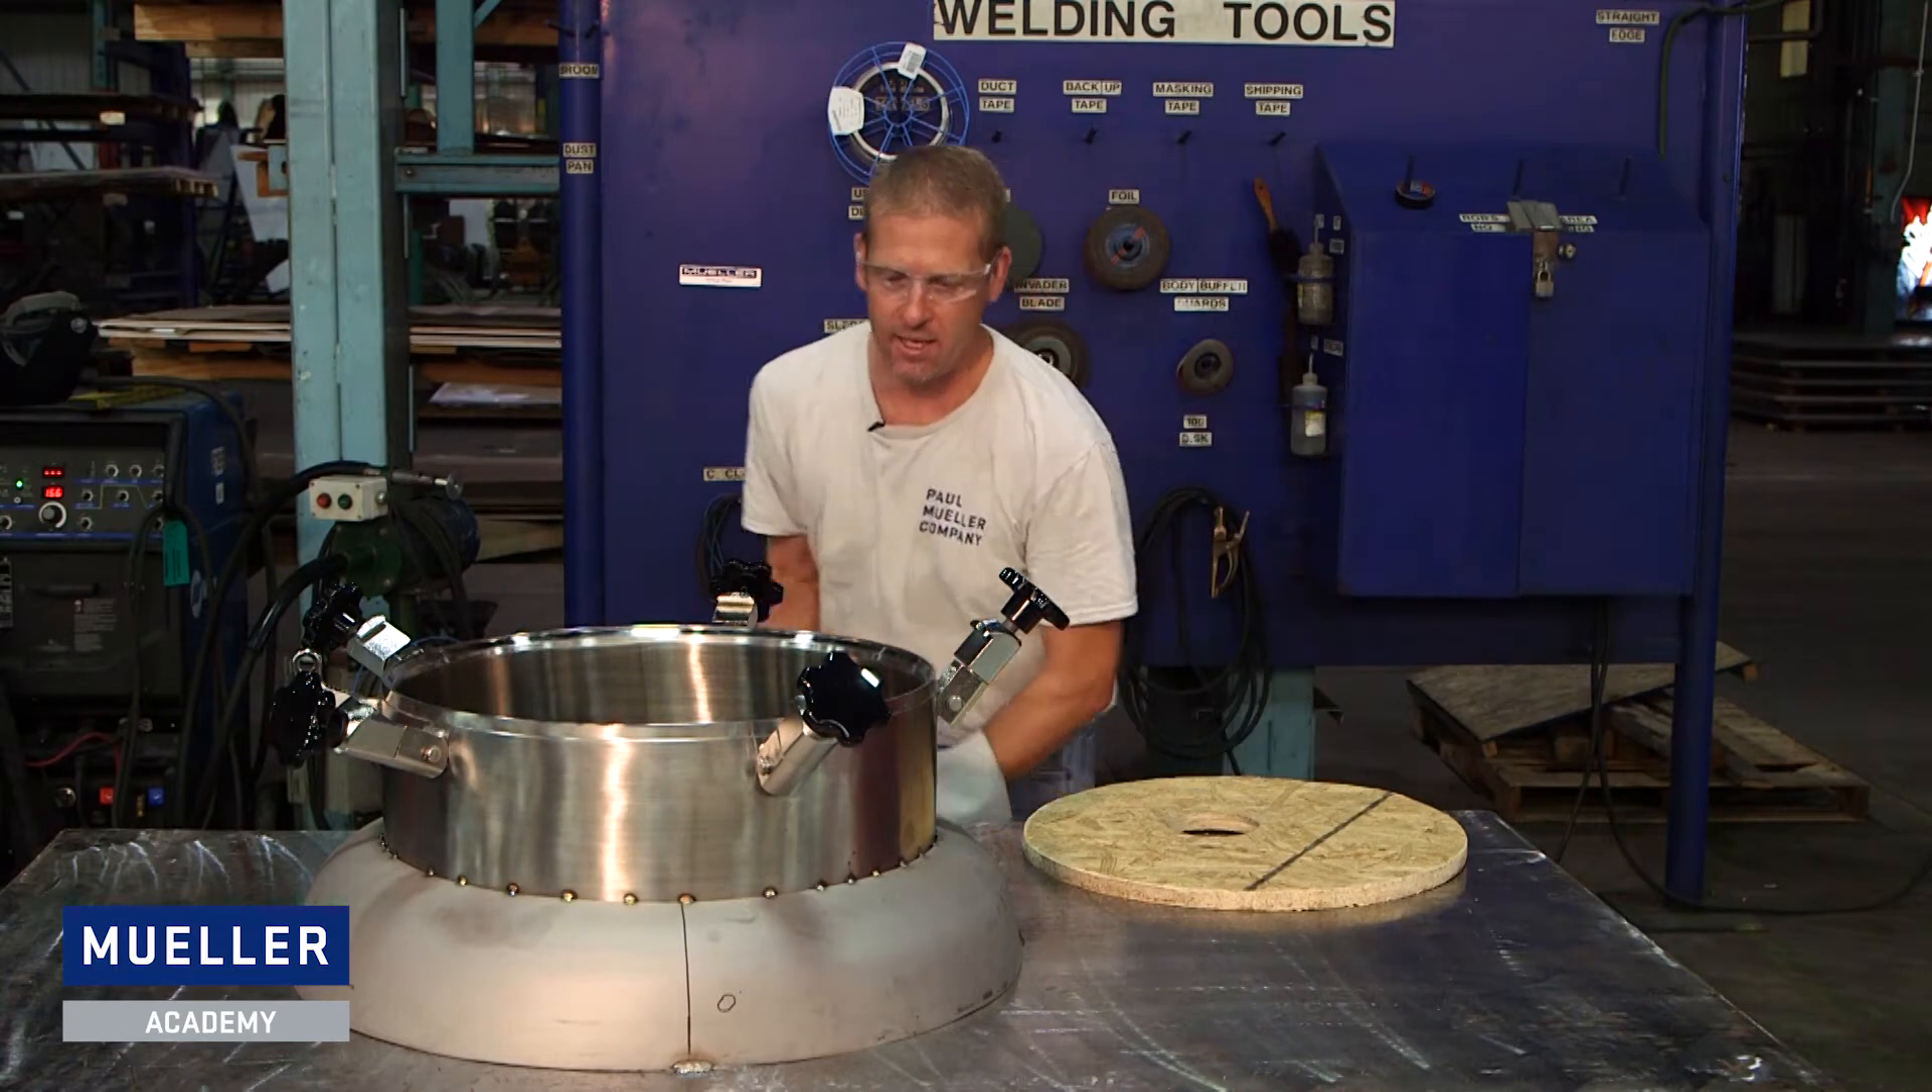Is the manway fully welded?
No.